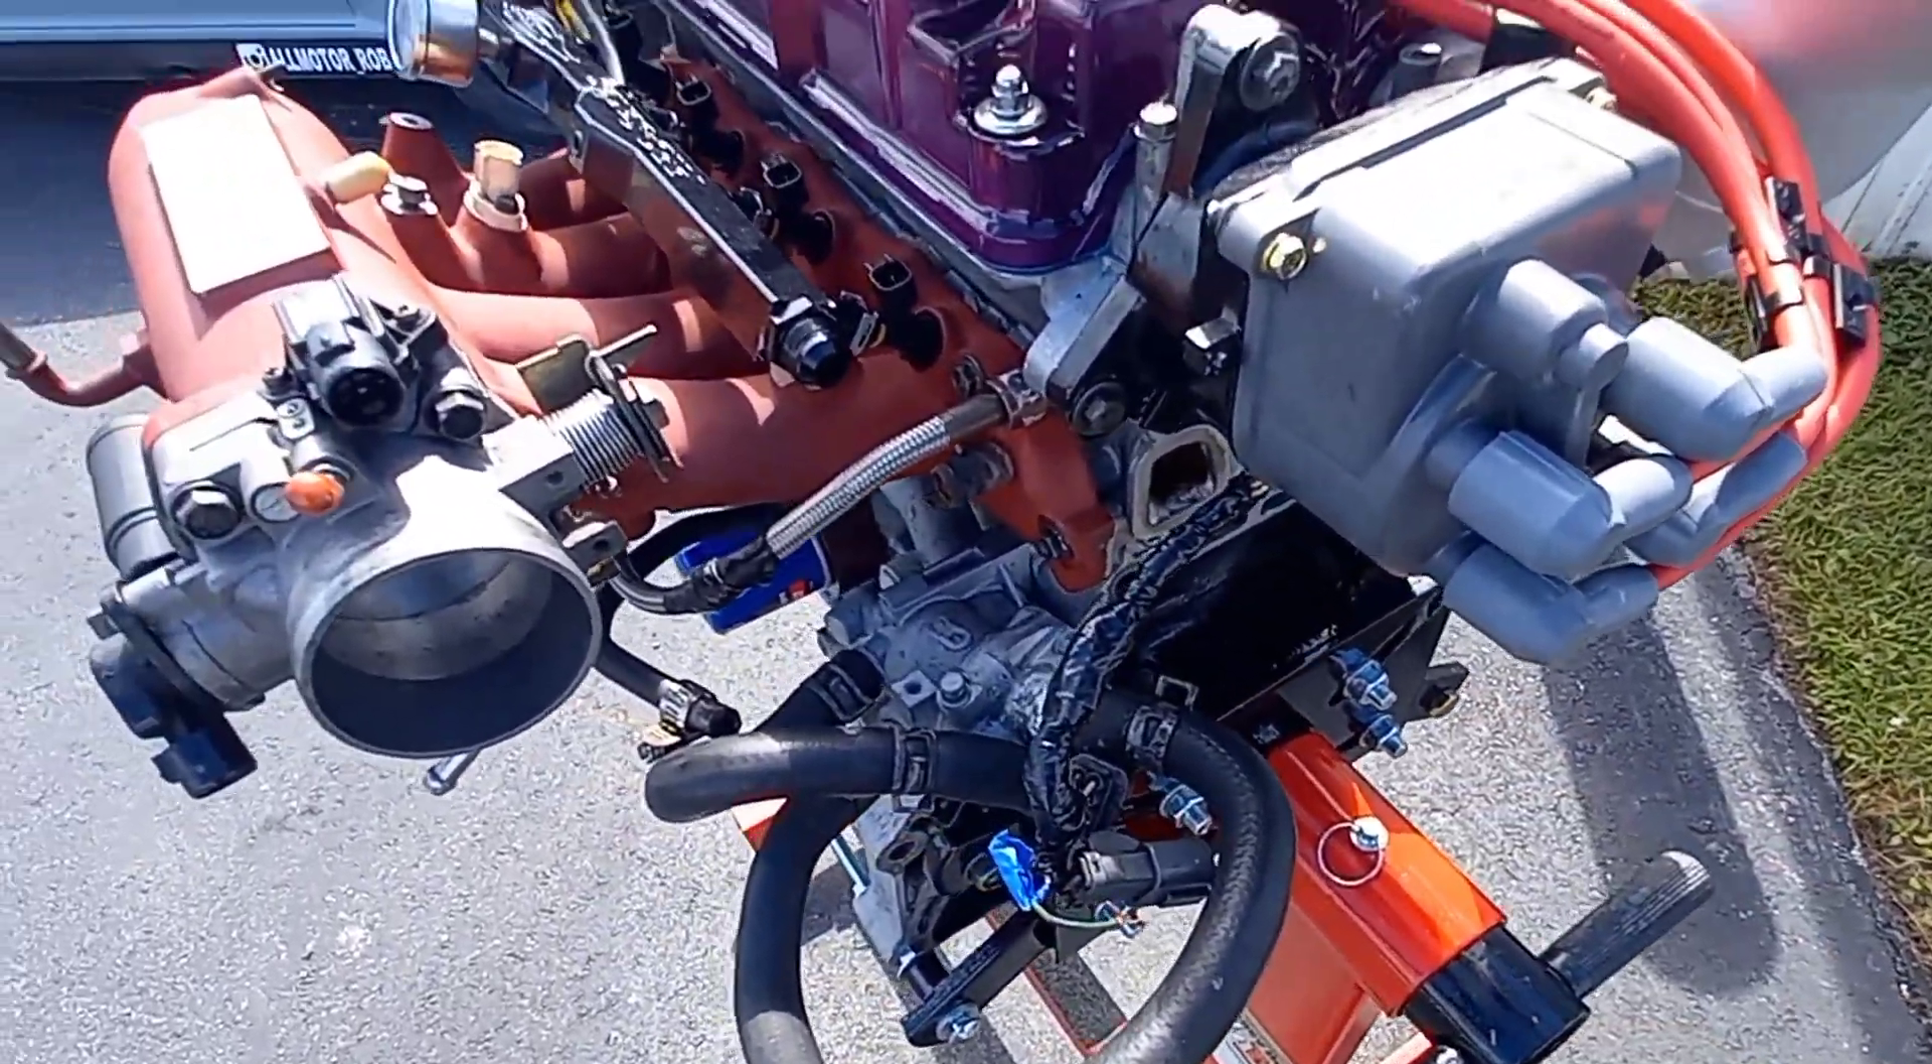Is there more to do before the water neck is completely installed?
Yes.